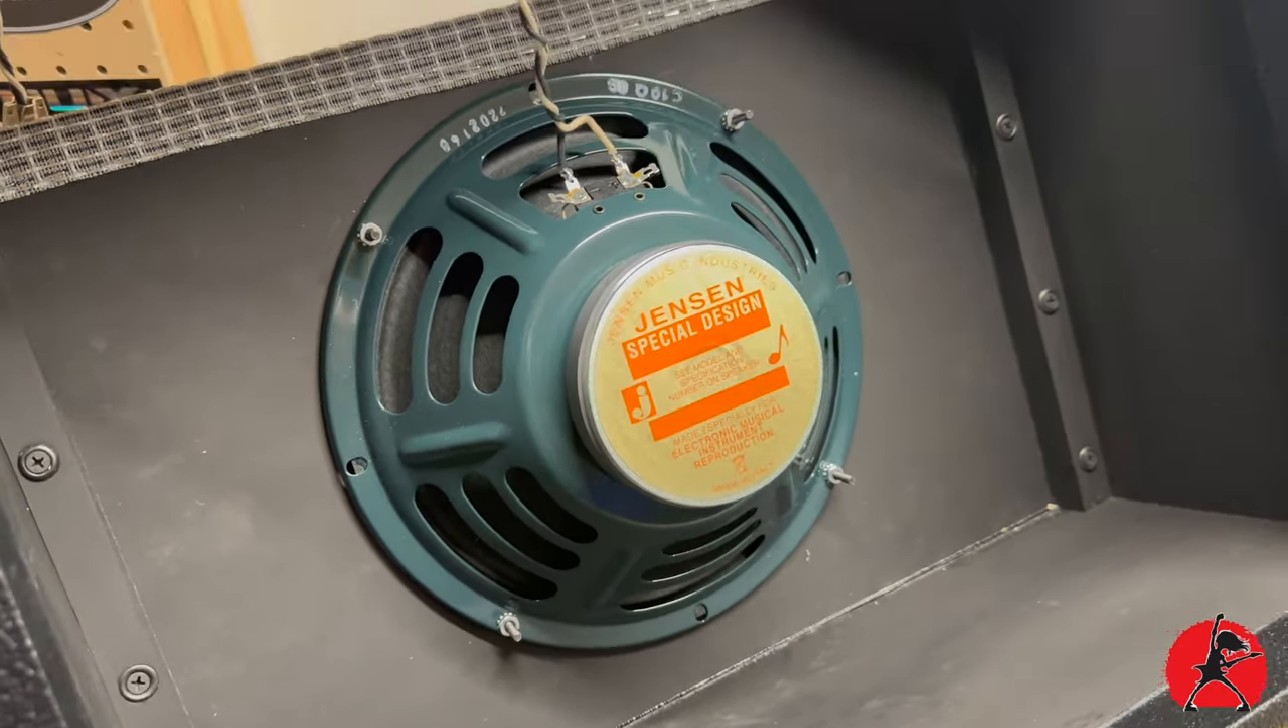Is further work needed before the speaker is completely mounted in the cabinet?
No.